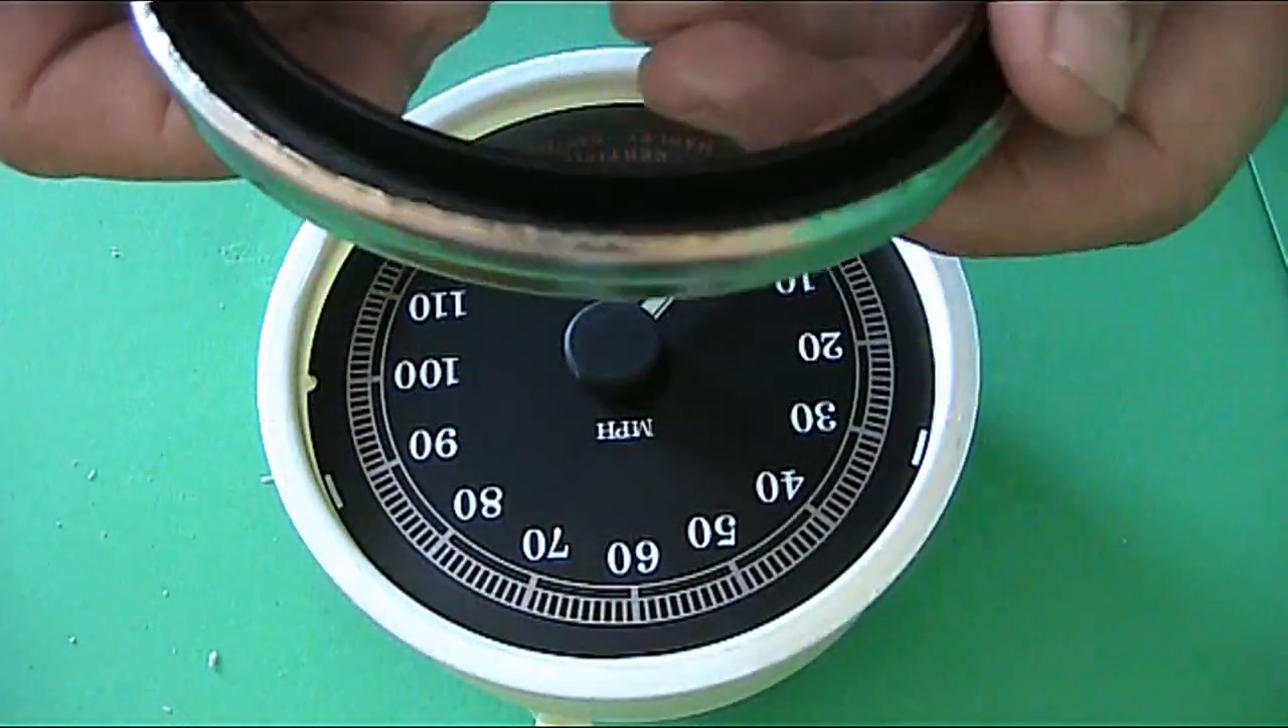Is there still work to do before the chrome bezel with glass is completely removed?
No.